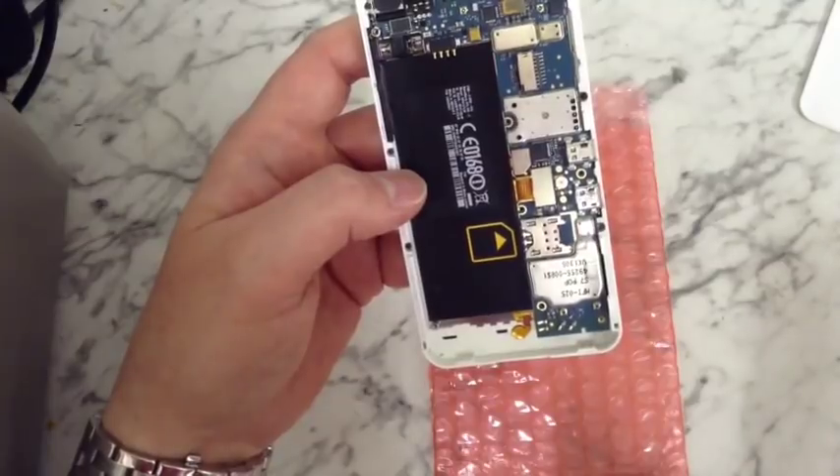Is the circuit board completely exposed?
Yes.